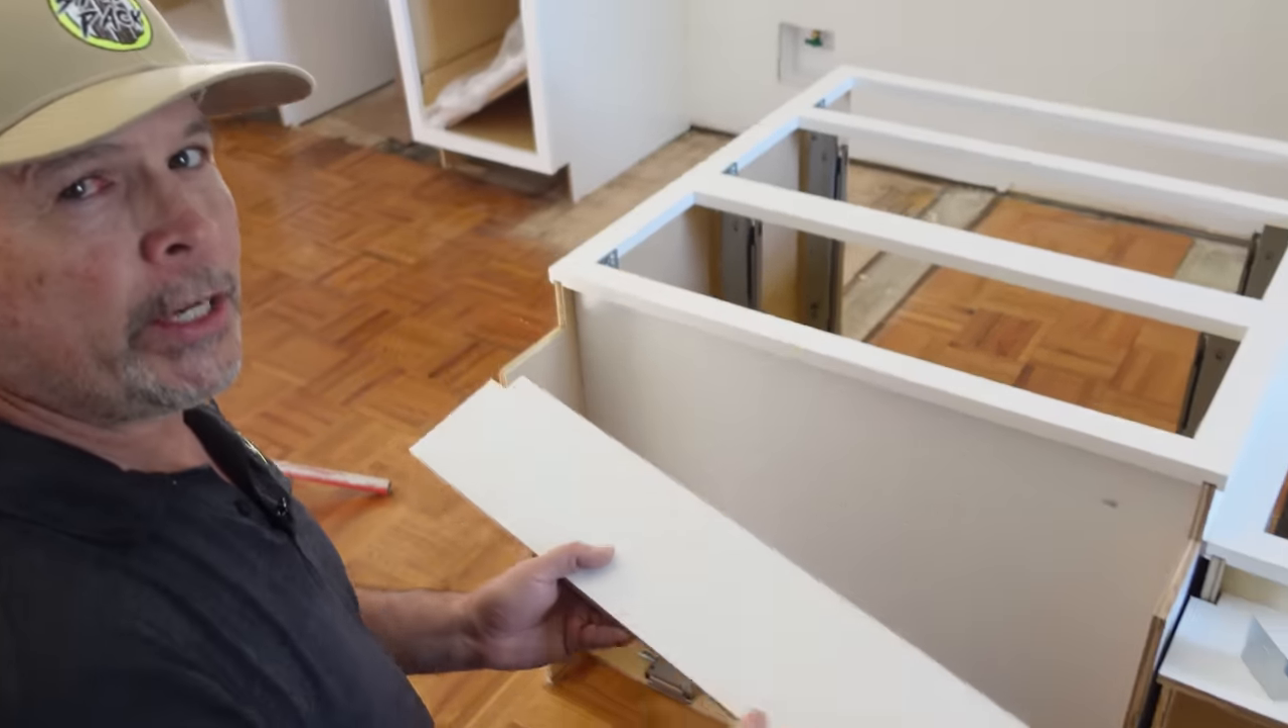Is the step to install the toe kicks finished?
No.